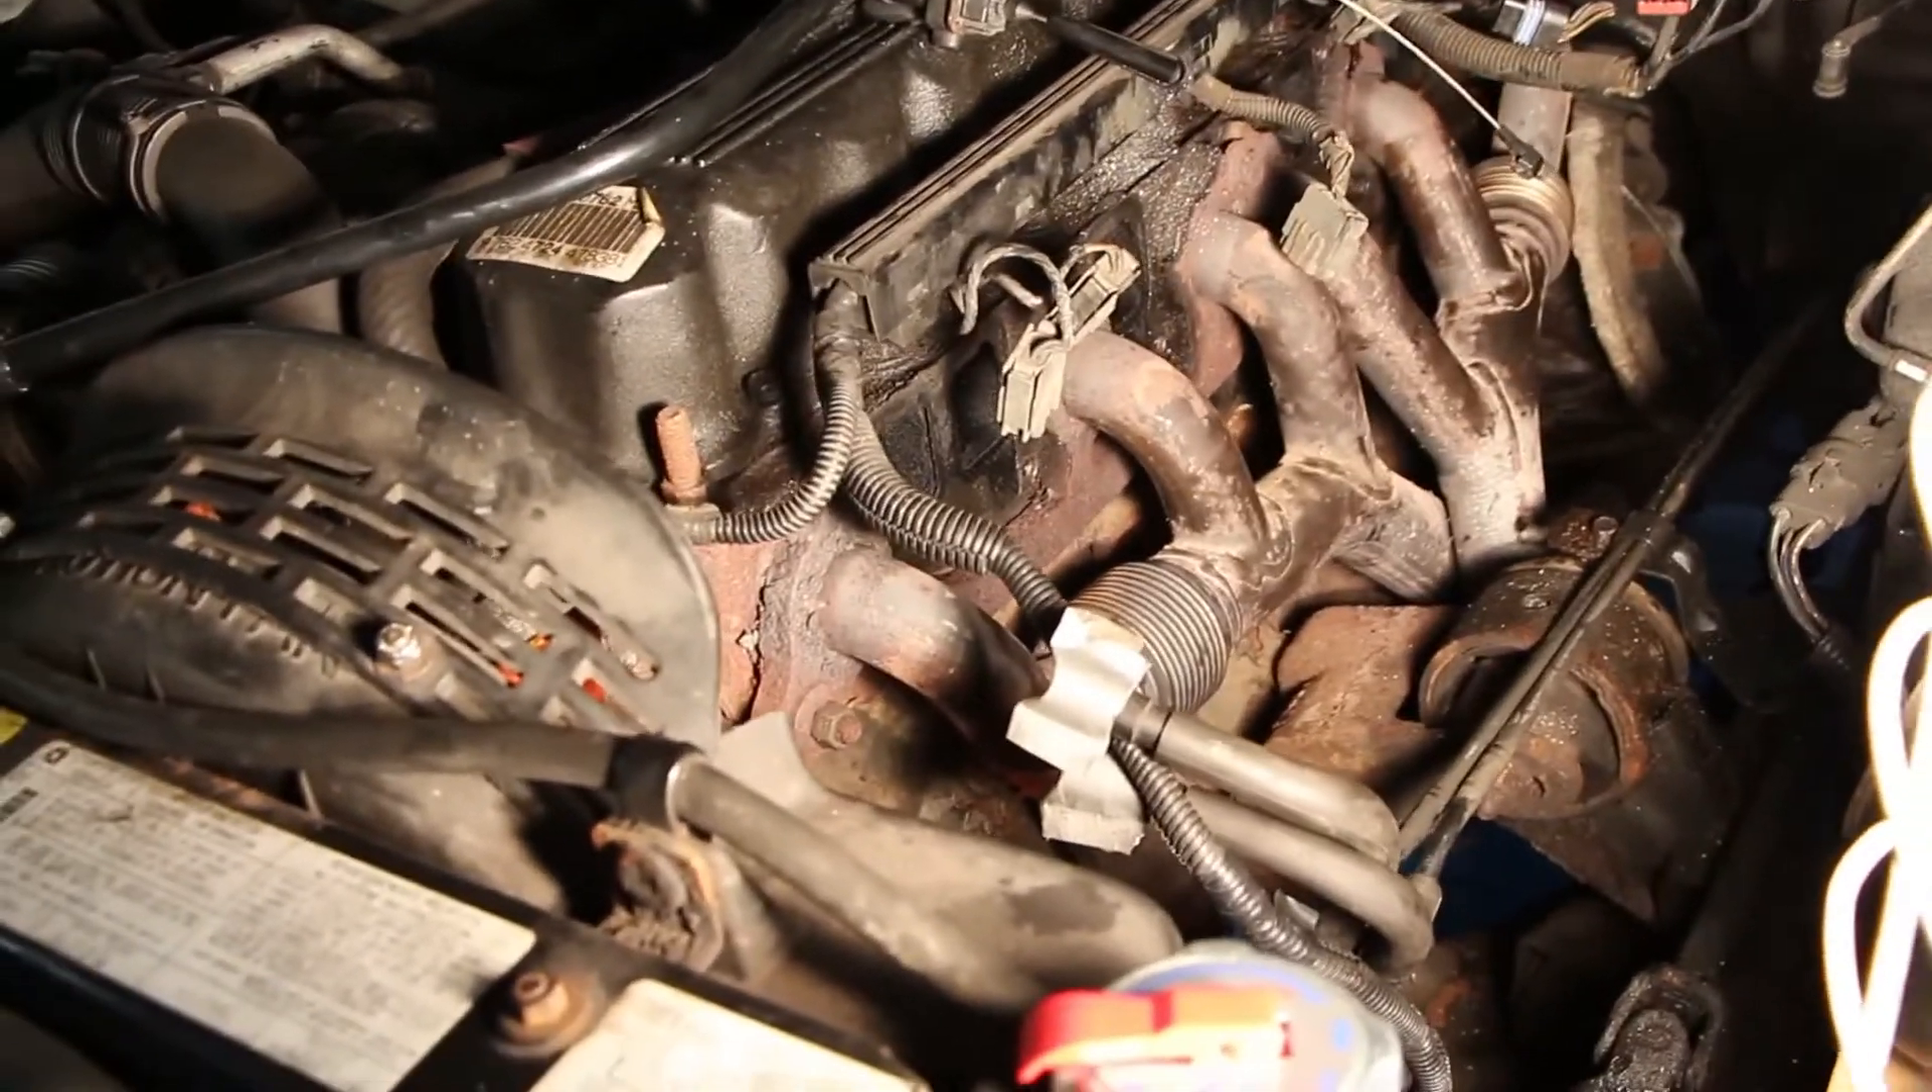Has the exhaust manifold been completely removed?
No.